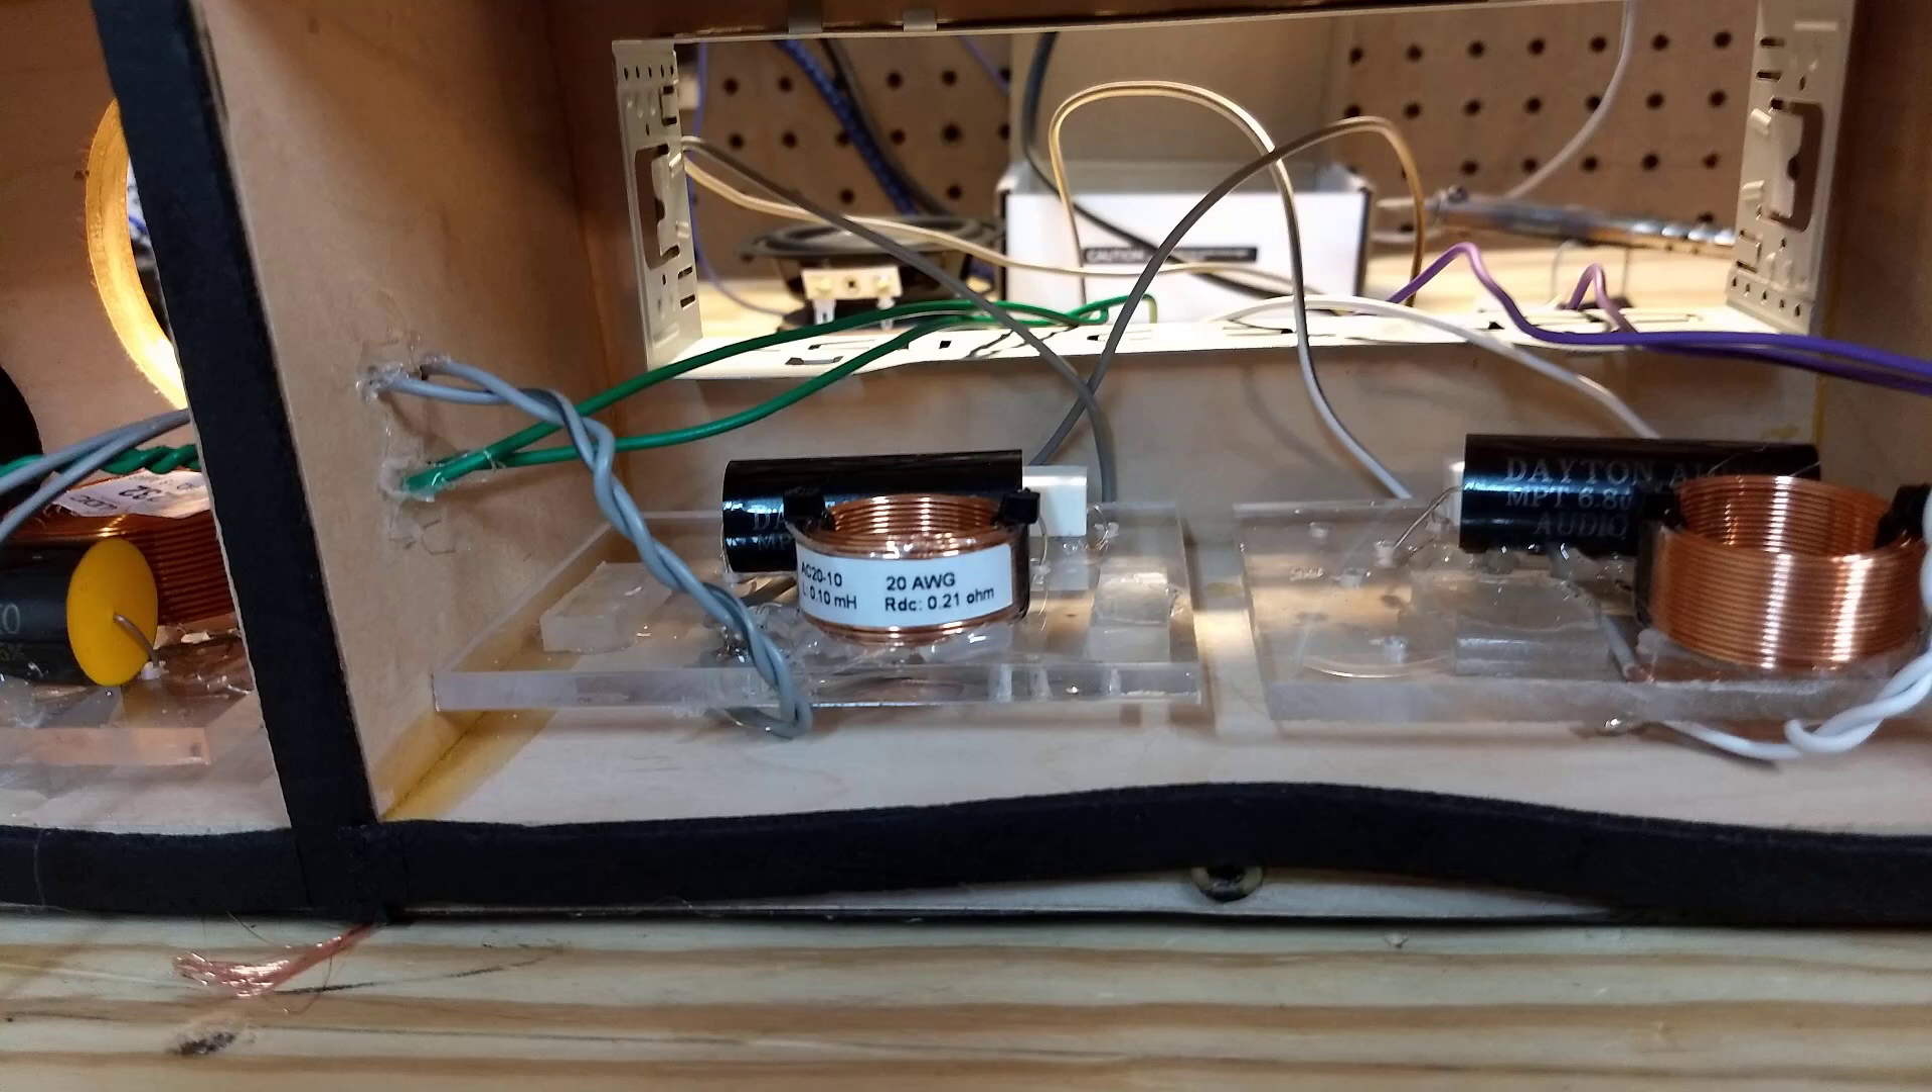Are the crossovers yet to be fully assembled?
No.